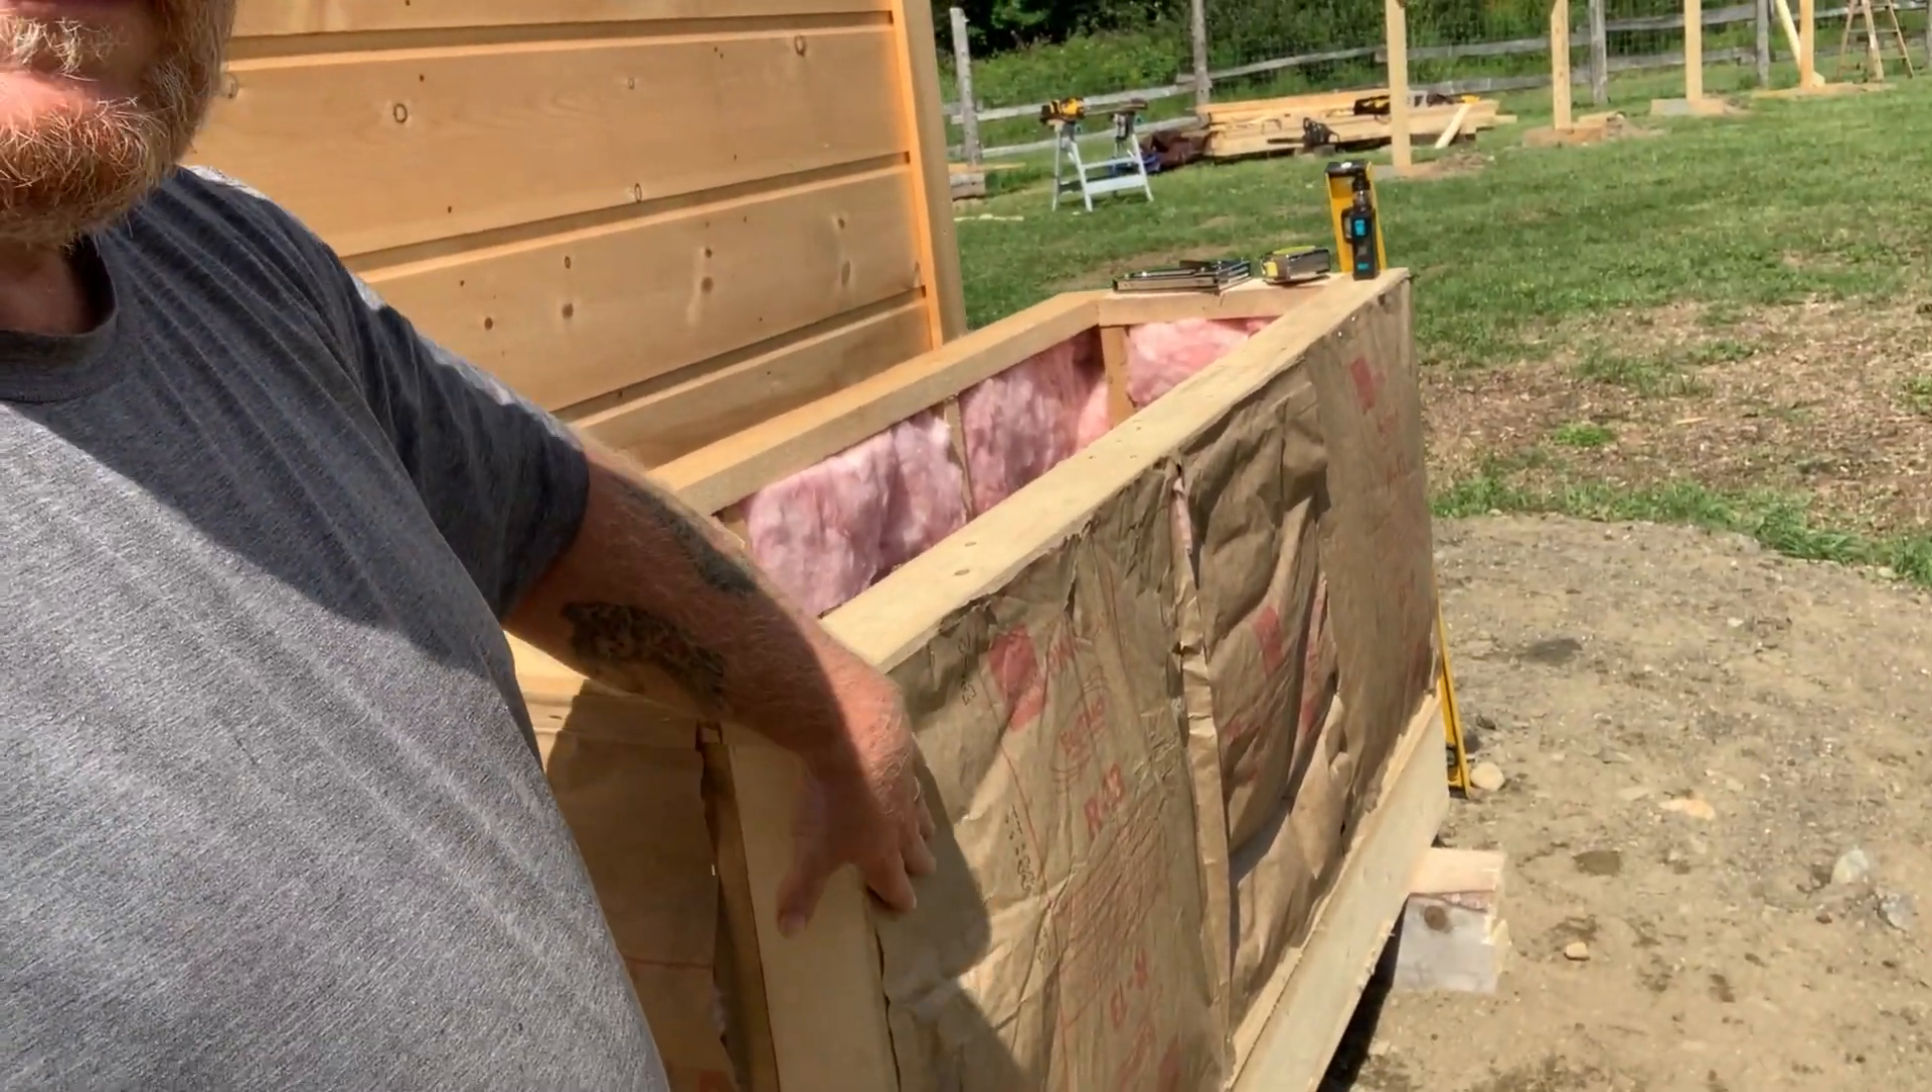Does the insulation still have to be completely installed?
No.